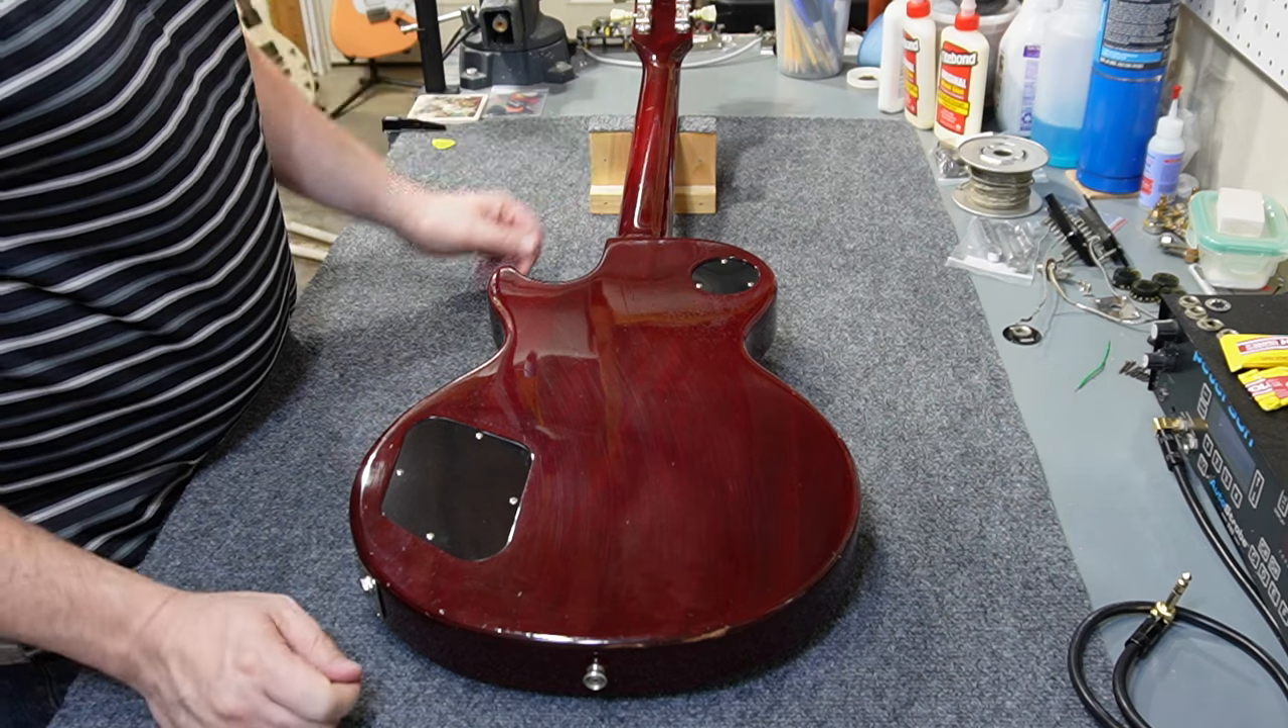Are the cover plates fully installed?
Yes.